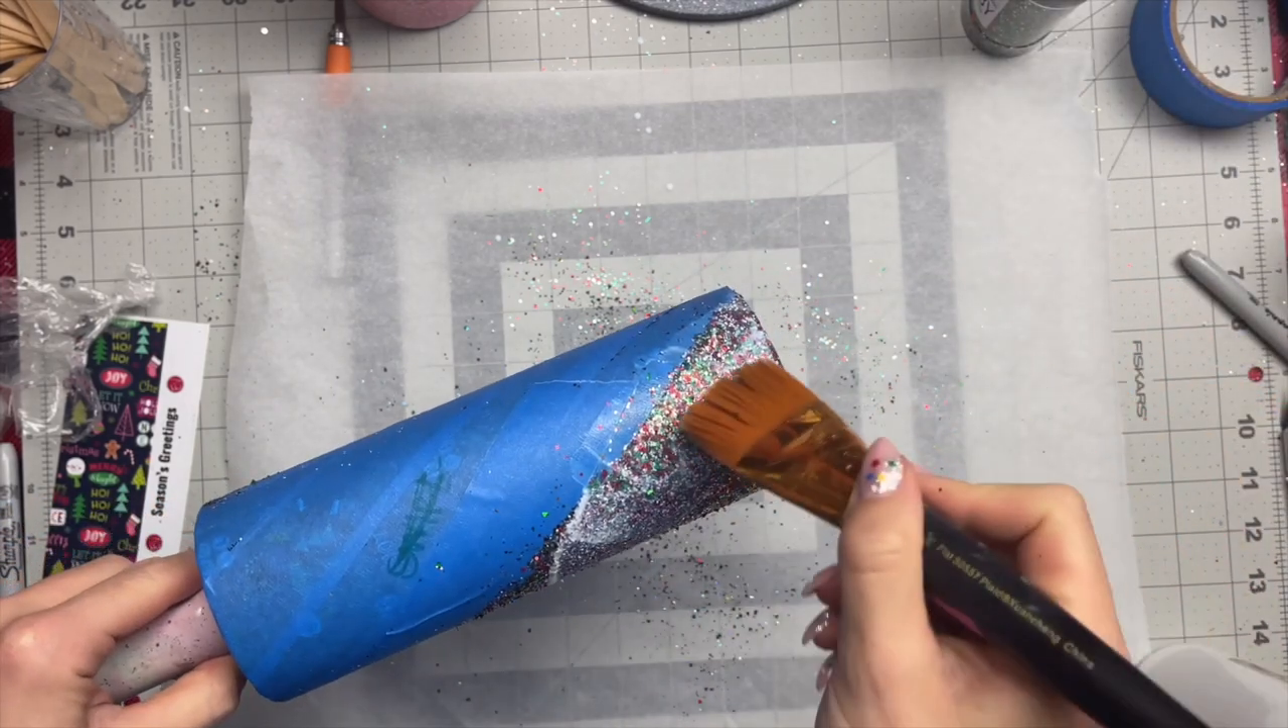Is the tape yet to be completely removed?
Yes.